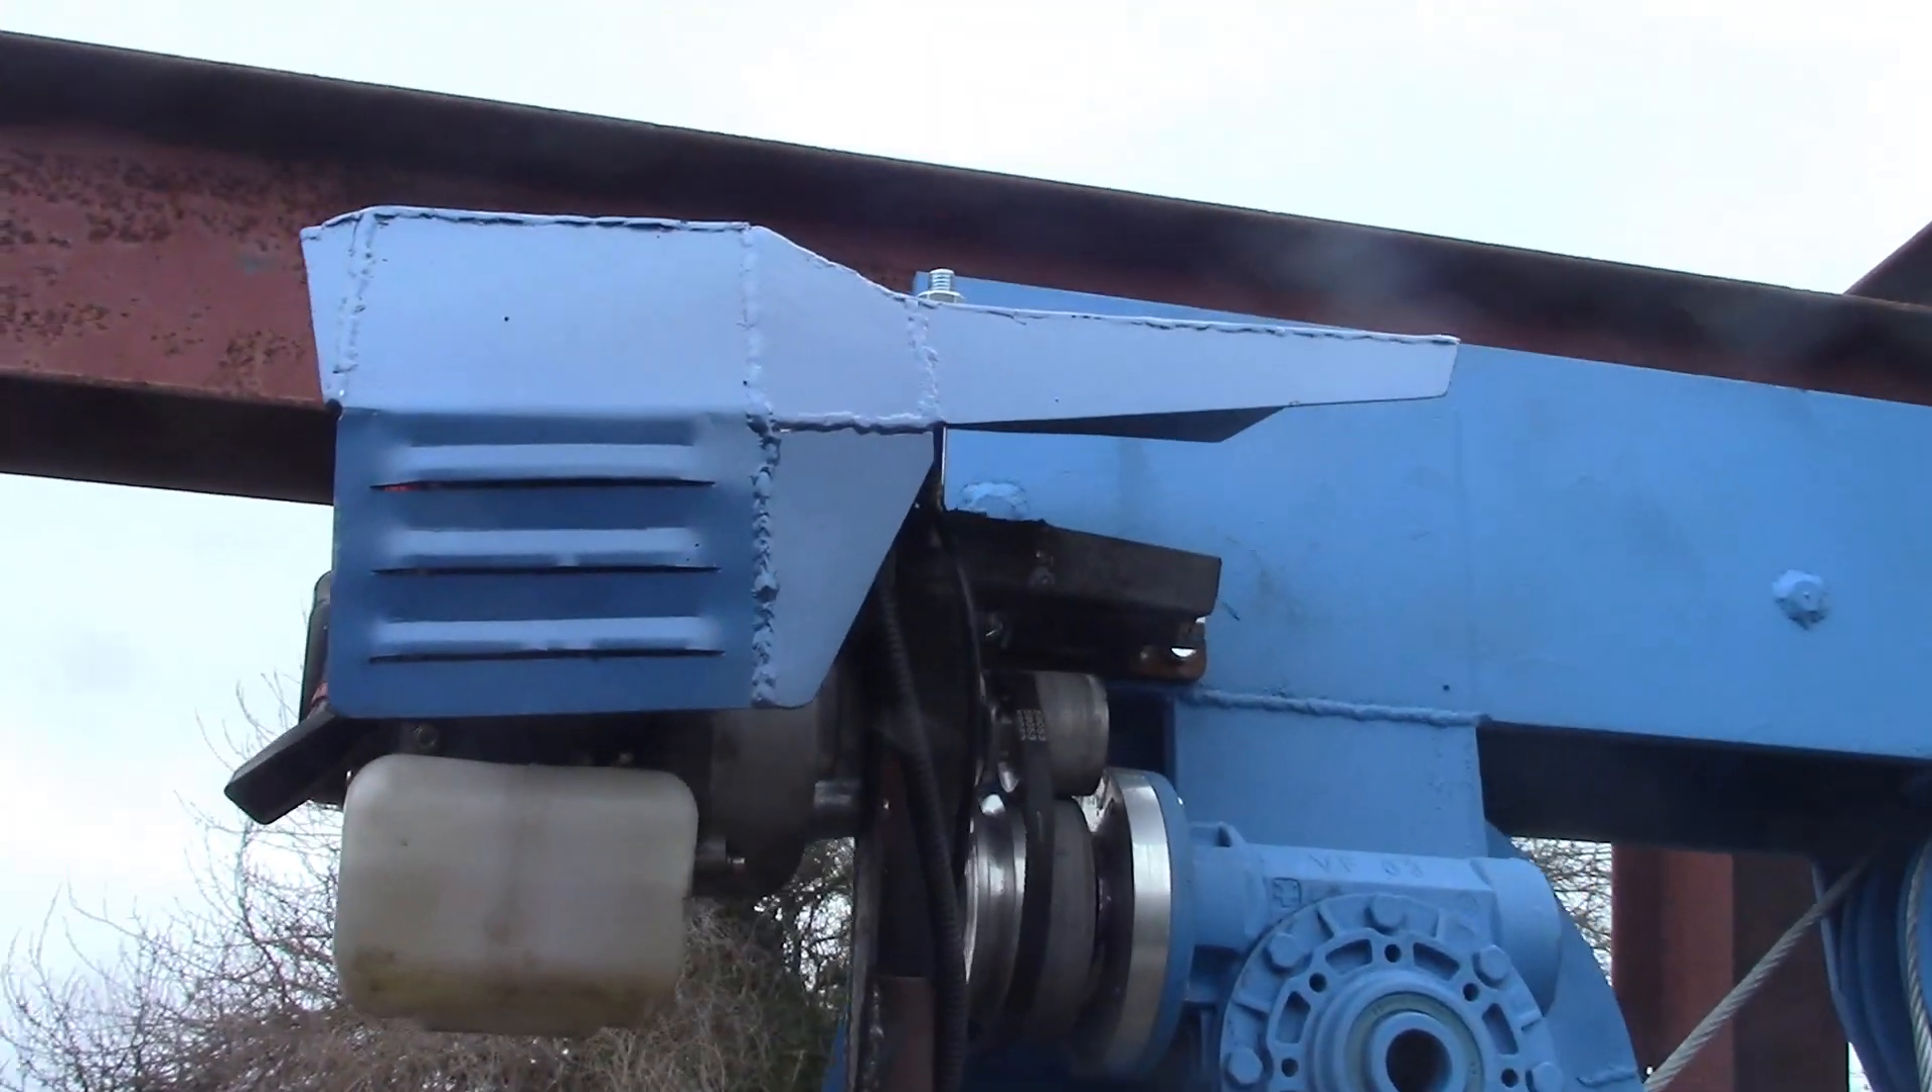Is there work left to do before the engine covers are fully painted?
No.